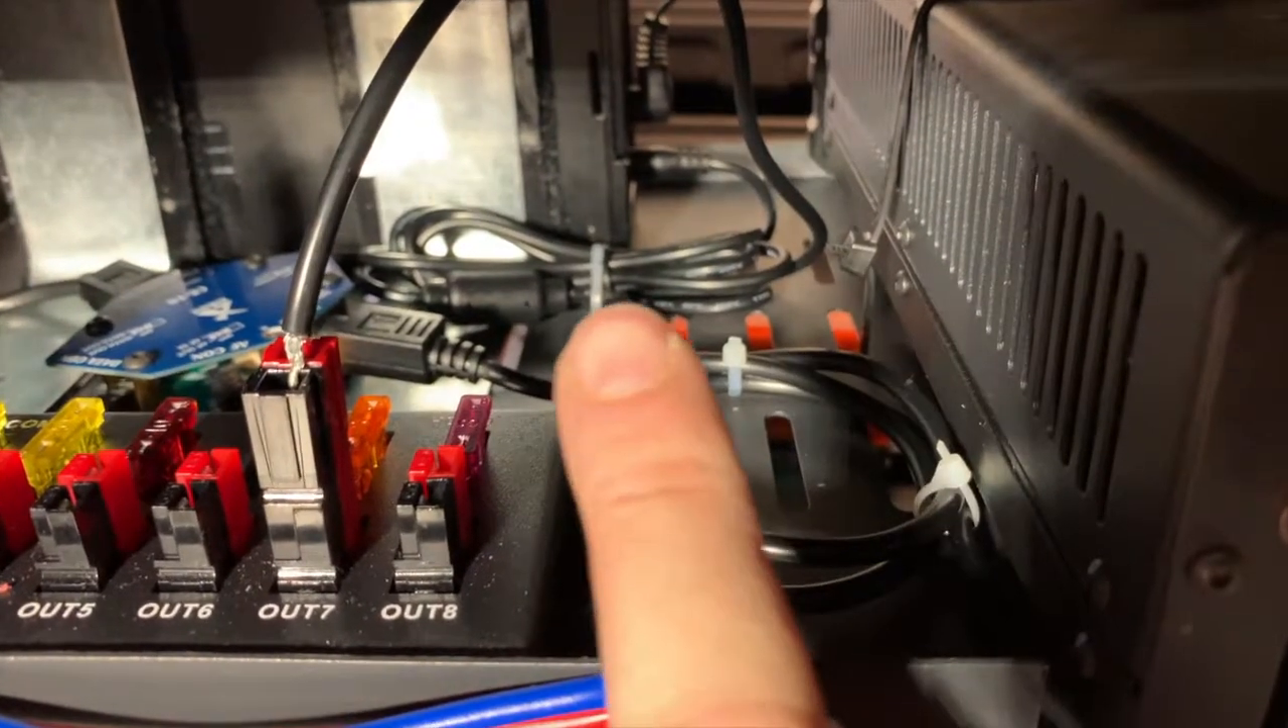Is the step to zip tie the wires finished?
Yes.